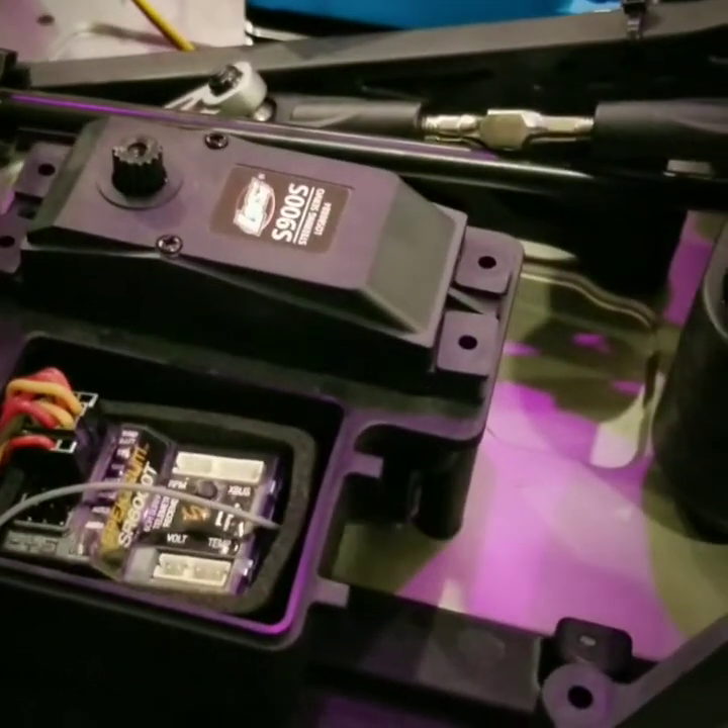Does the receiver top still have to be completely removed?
No.